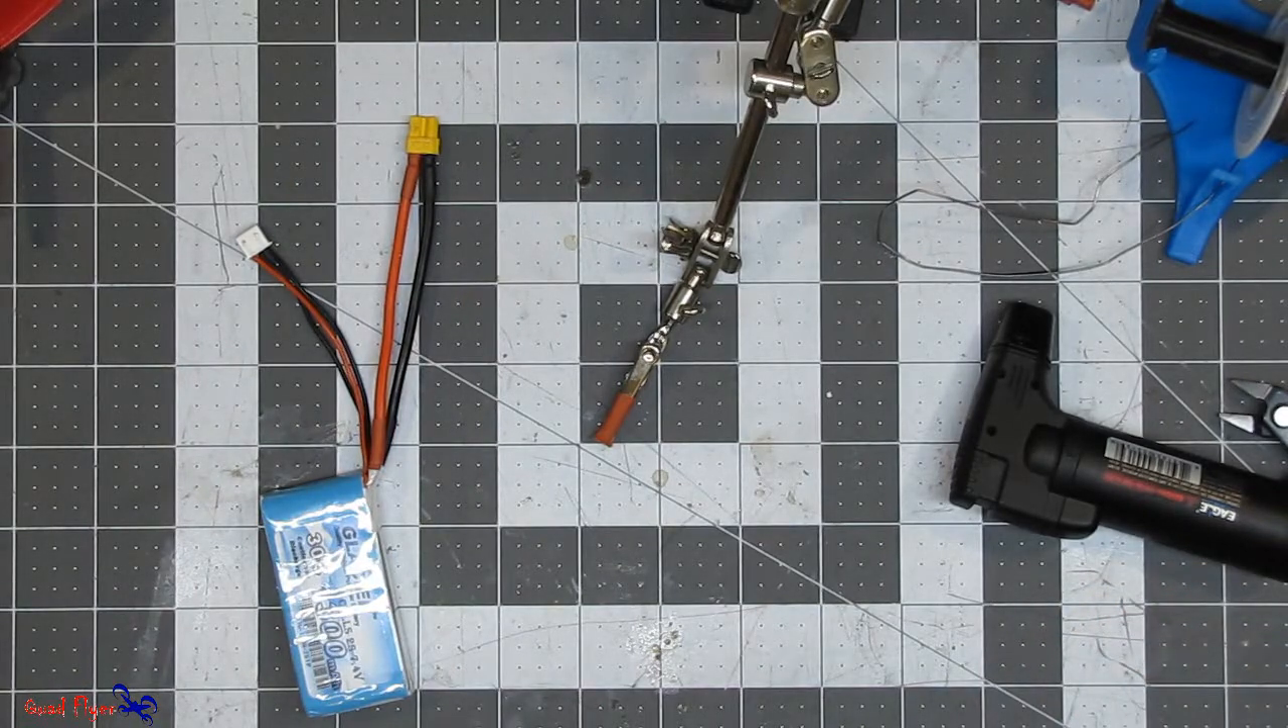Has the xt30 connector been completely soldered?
Yes.